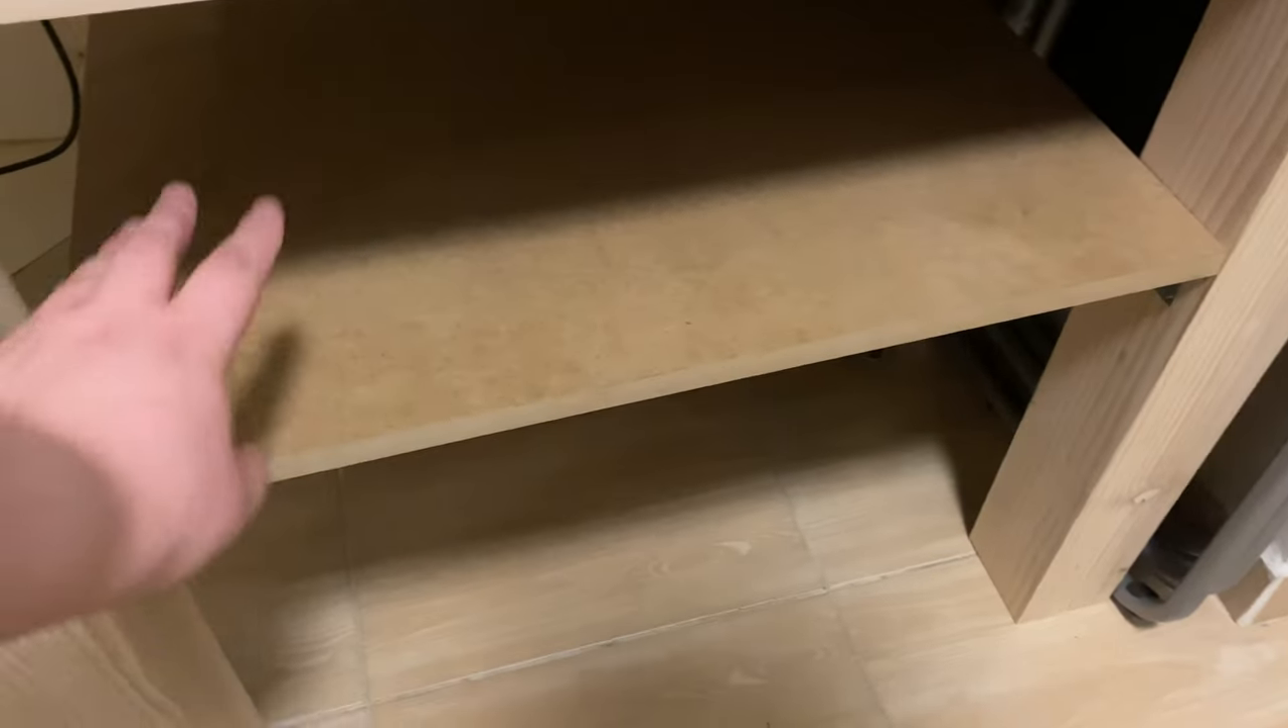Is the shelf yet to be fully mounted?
No.